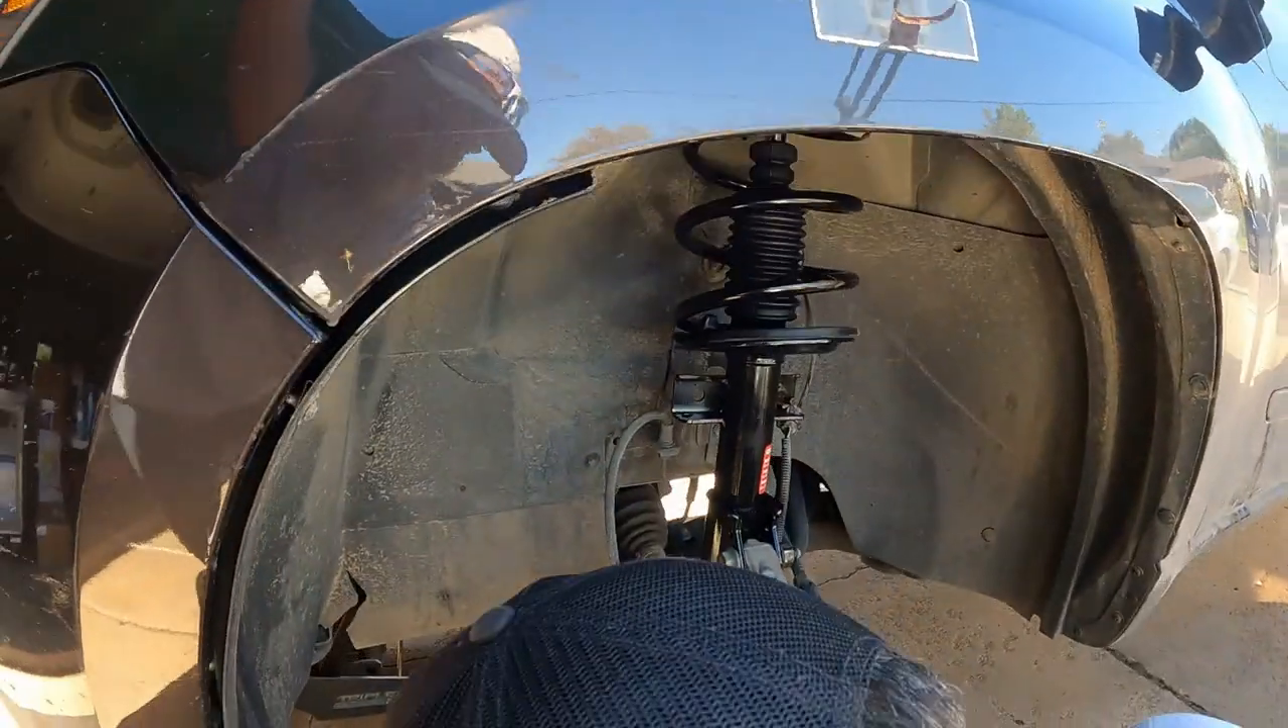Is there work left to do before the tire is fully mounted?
Yes.